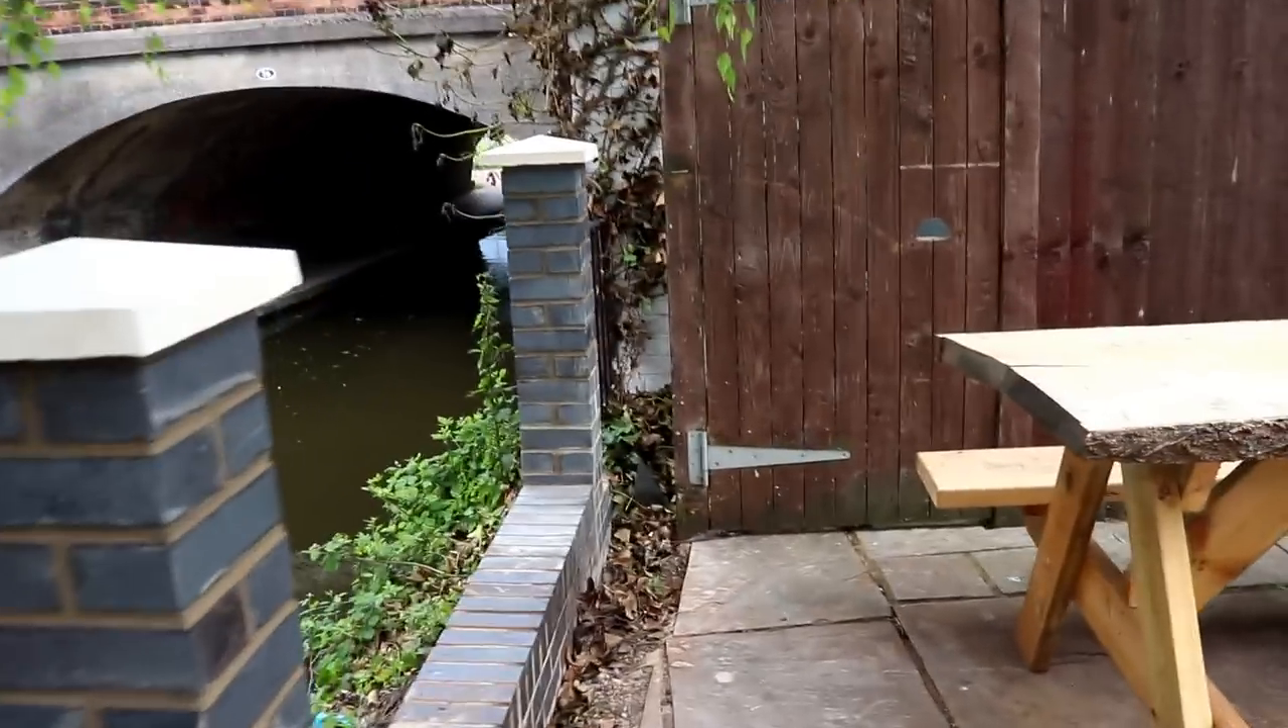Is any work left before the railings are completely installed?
Yes.